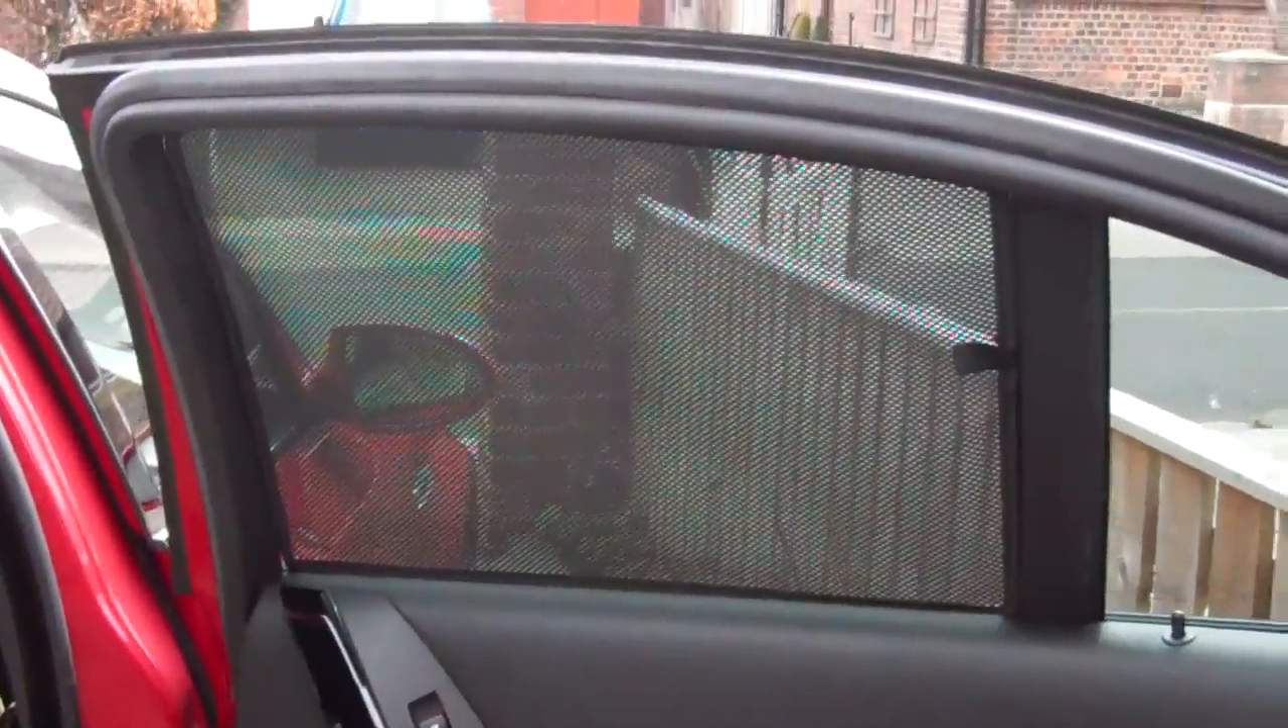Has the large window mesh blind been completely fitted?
Yes.